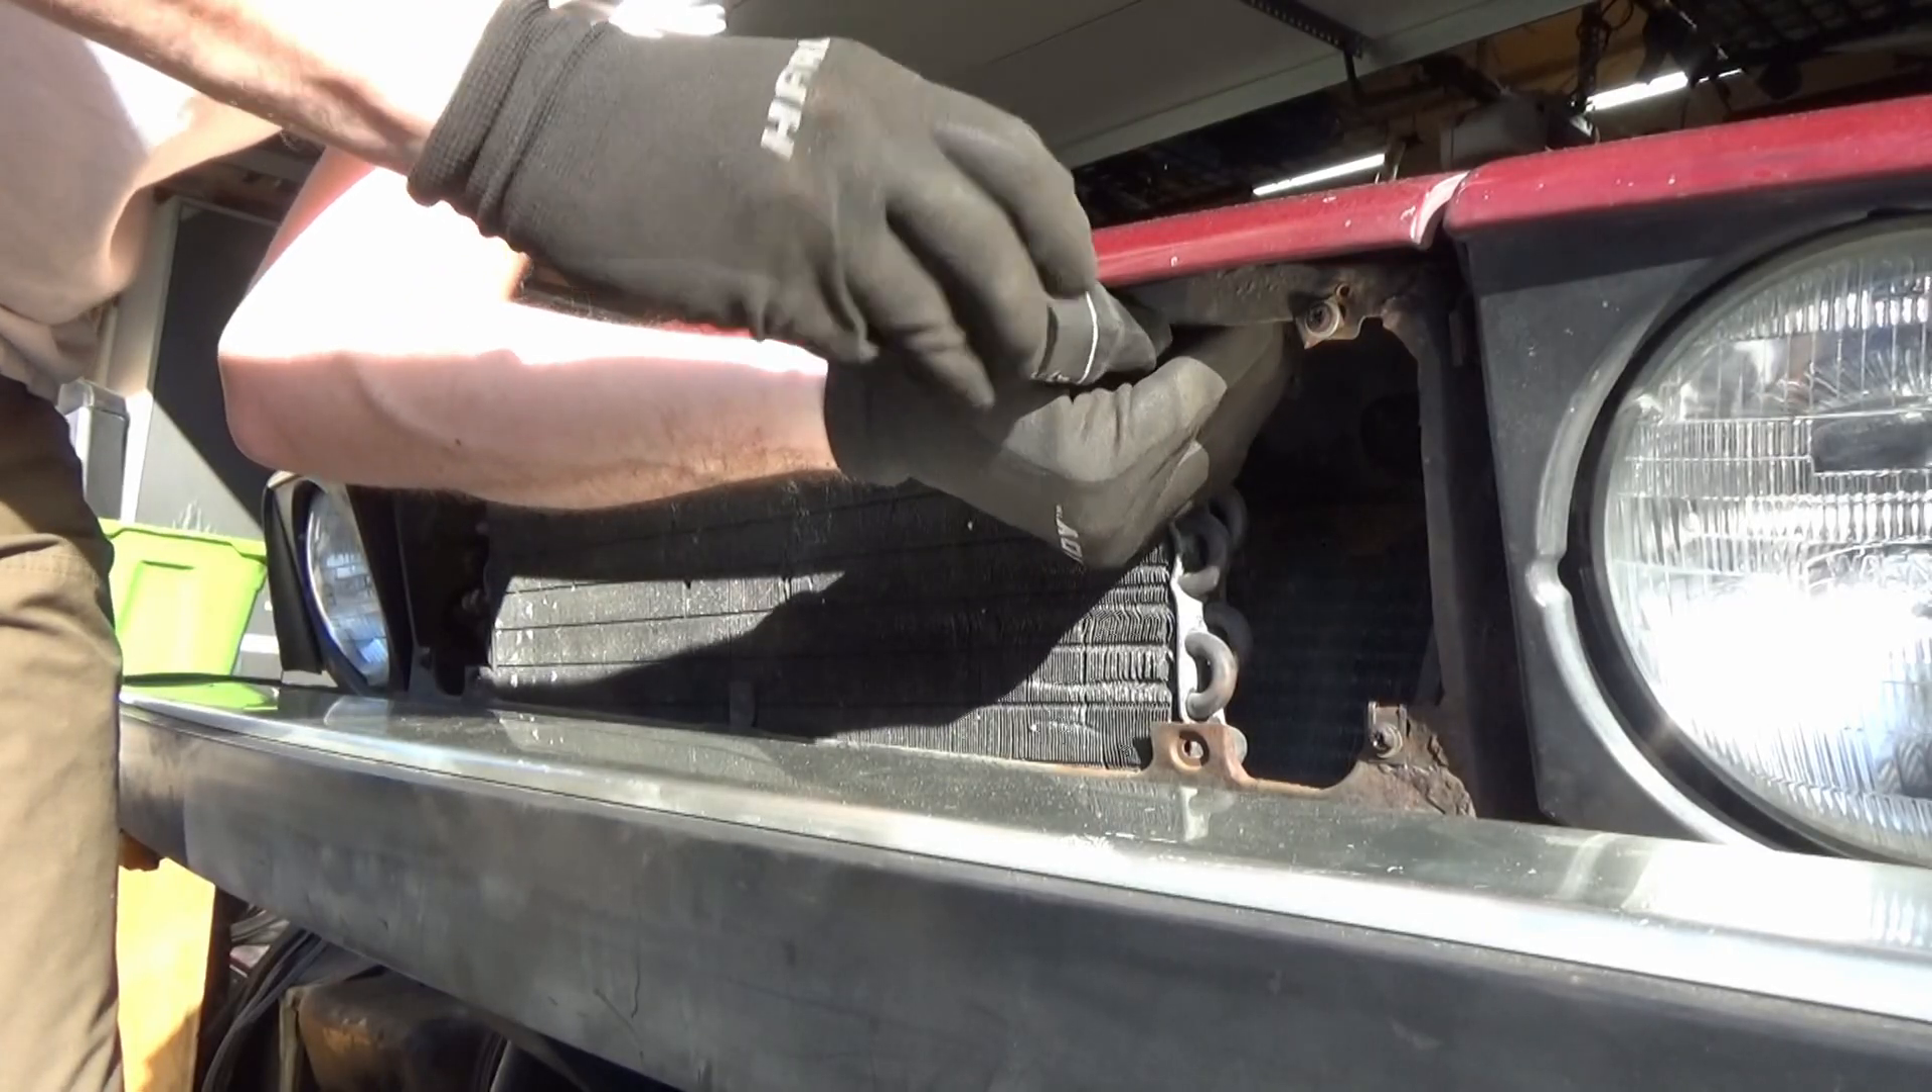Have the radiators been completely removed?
No.